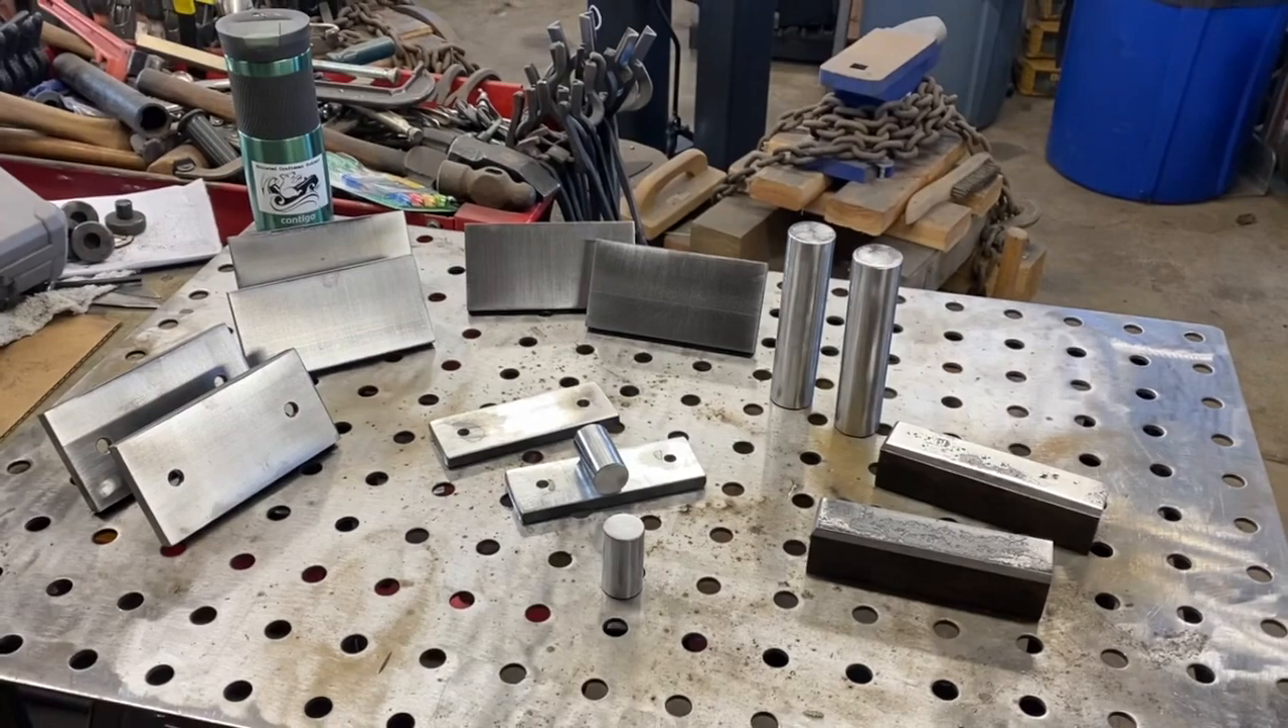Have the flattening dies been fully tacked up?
No.